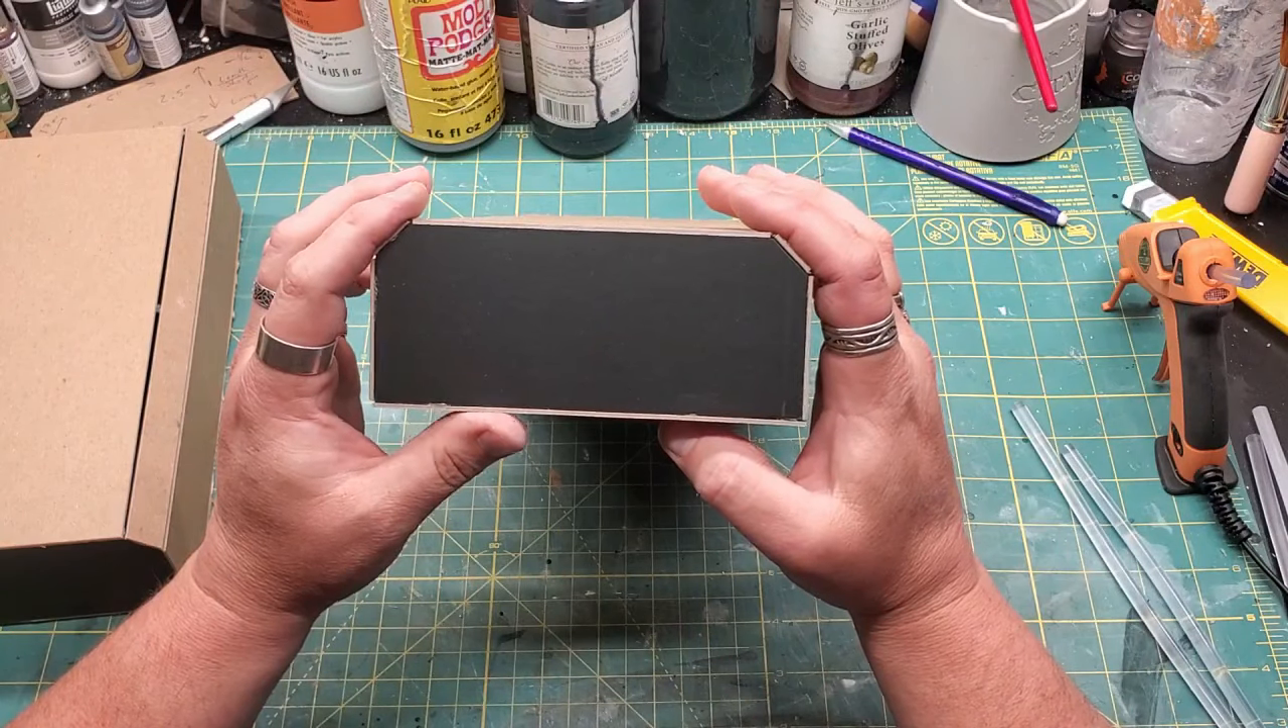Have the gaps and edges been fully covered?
No.